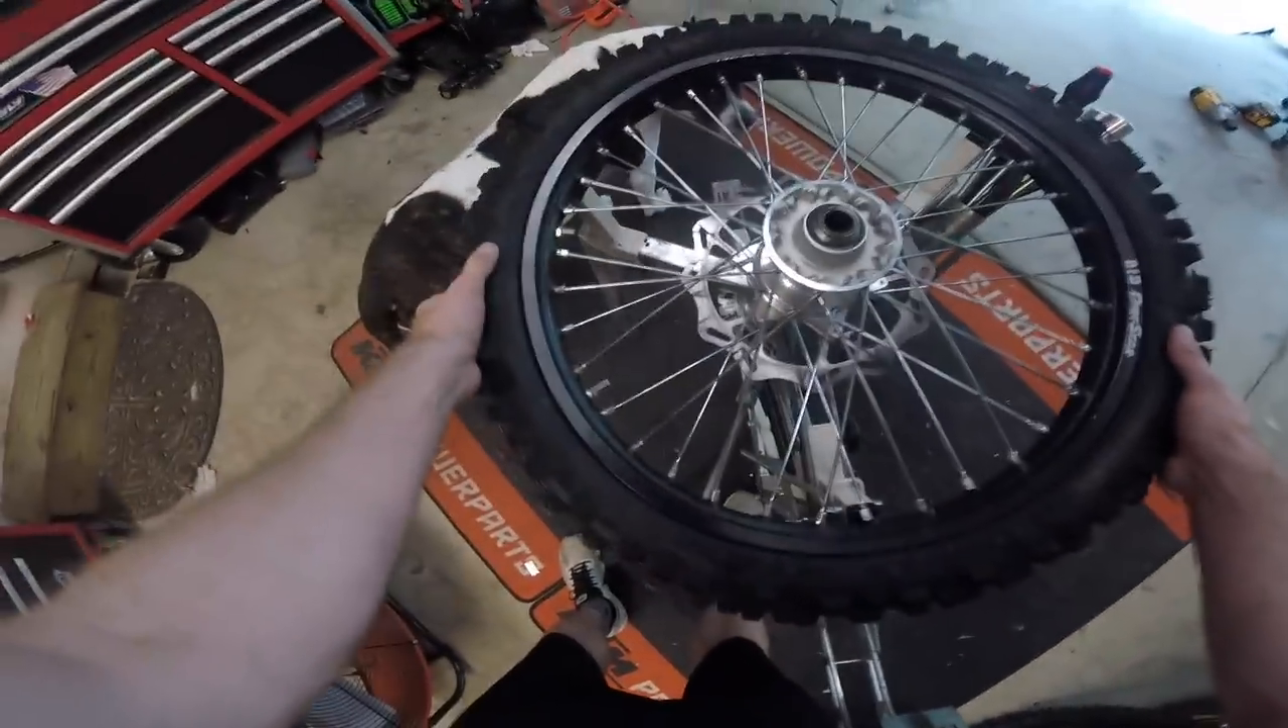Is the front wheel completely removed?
Yes.